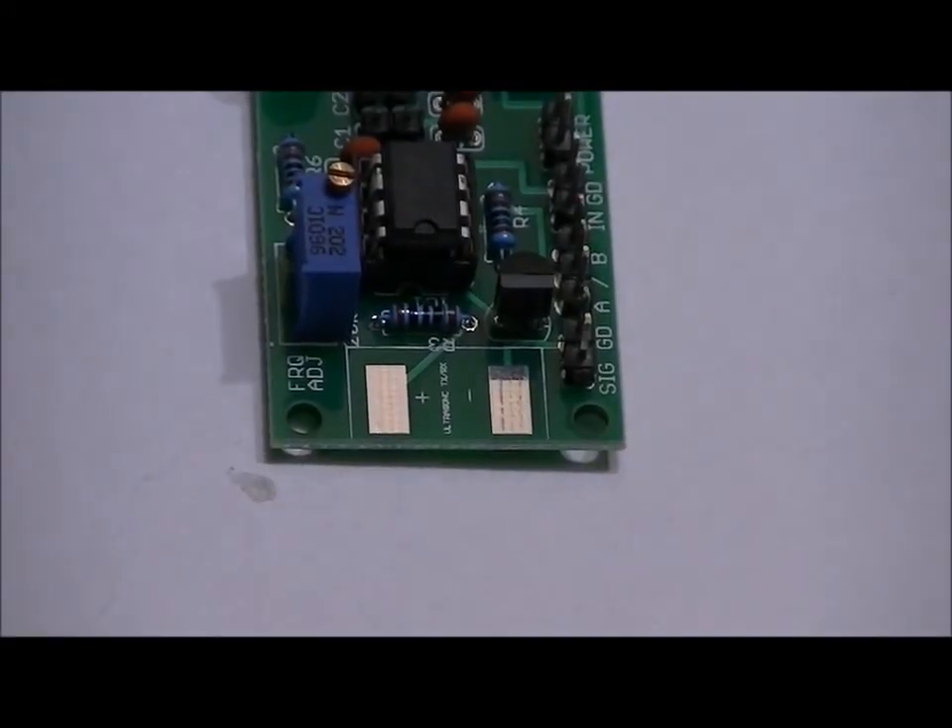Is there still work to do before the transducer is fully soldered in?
Yes.